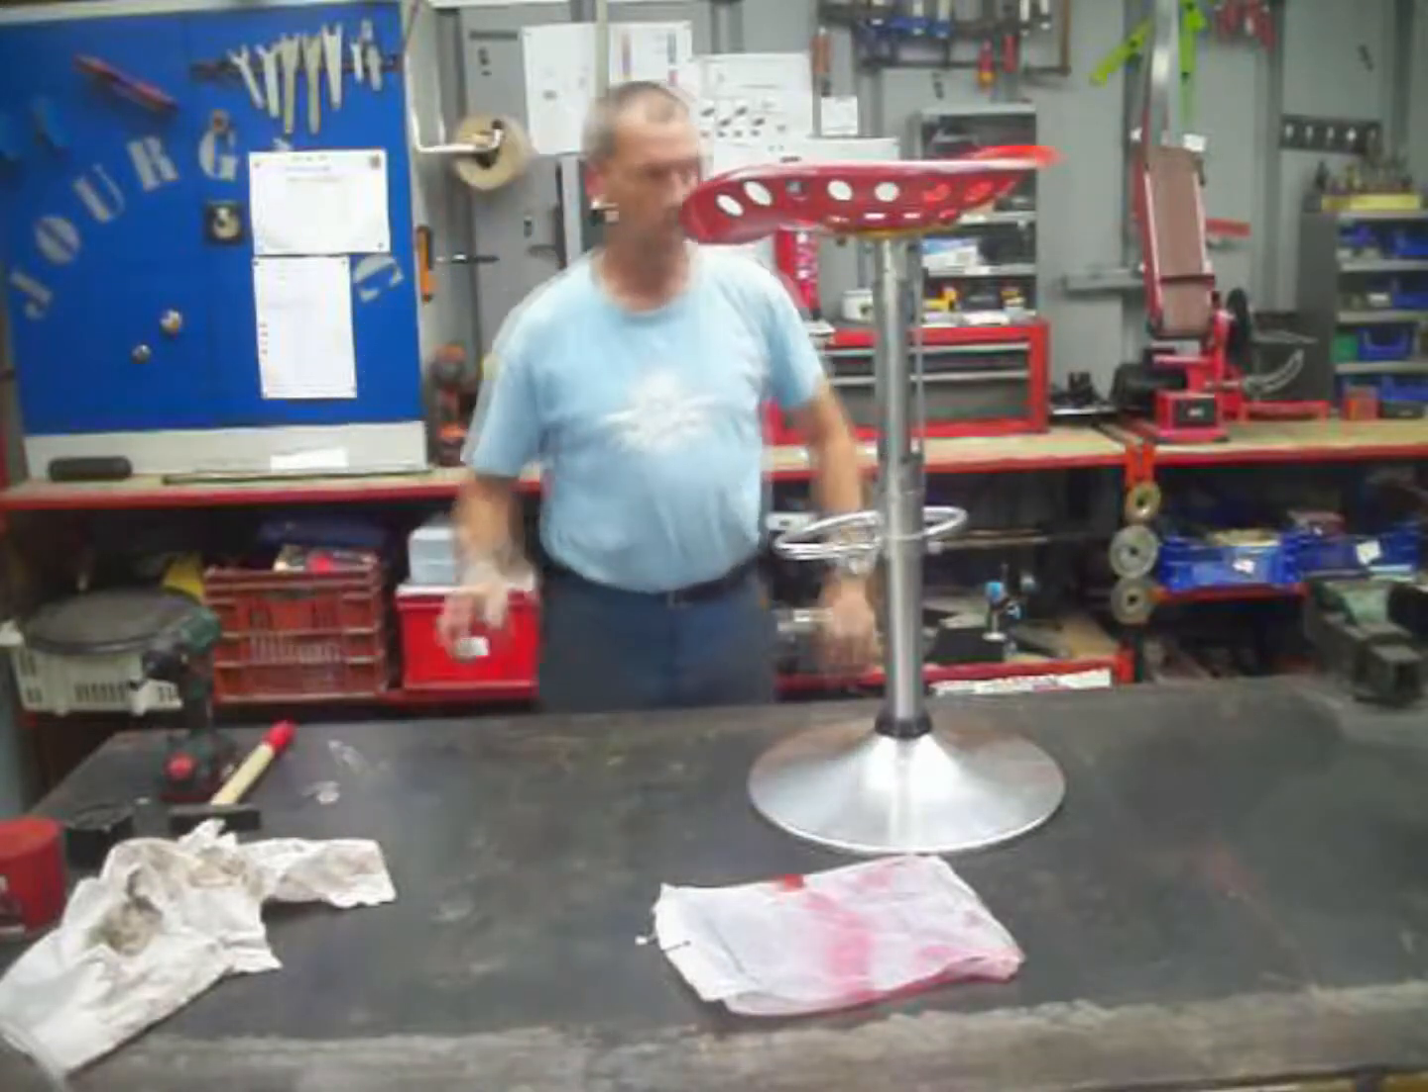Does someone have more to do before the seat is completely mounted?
No.